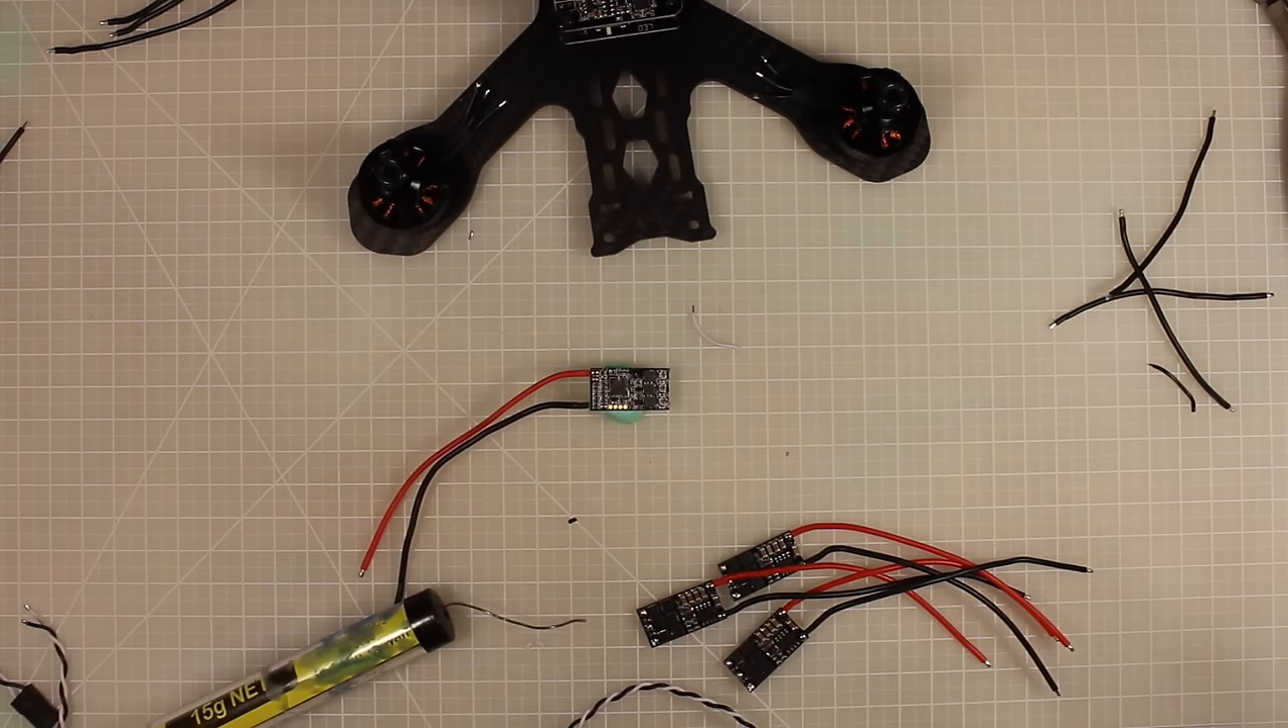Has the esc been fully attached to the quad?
No.